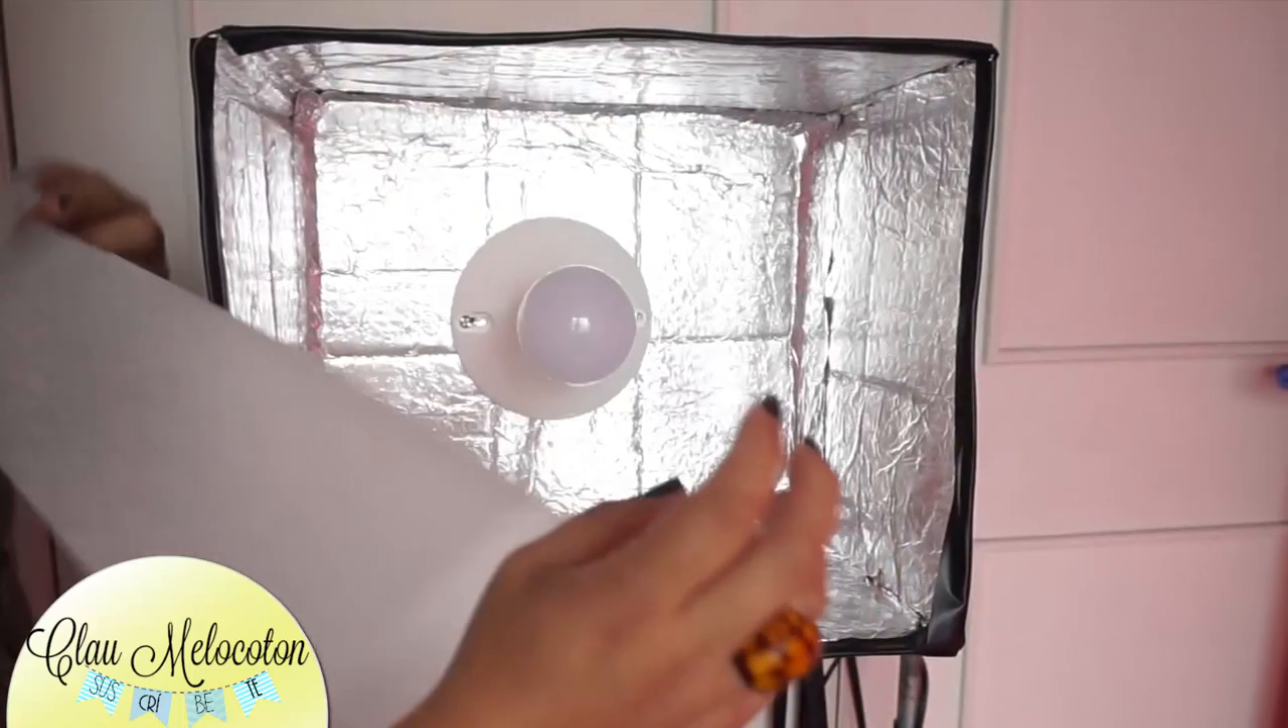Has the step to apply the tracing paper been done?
No.